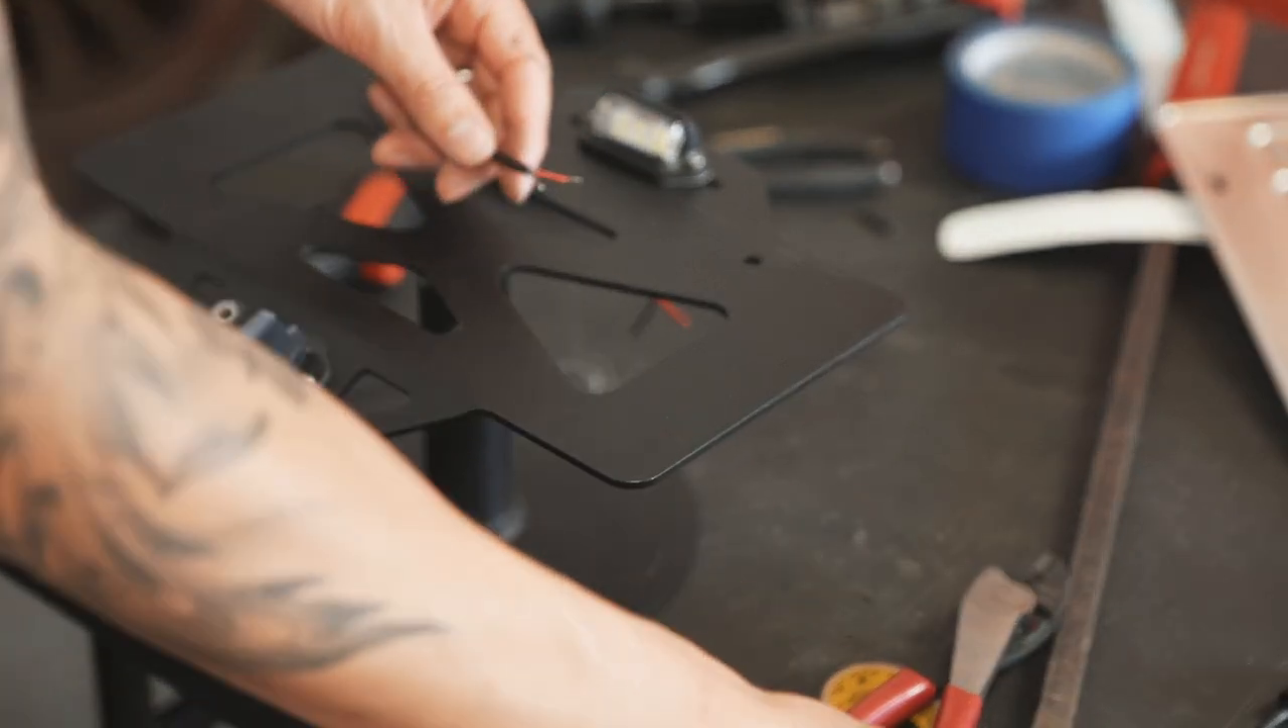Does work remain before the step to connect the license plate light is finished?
Yes.